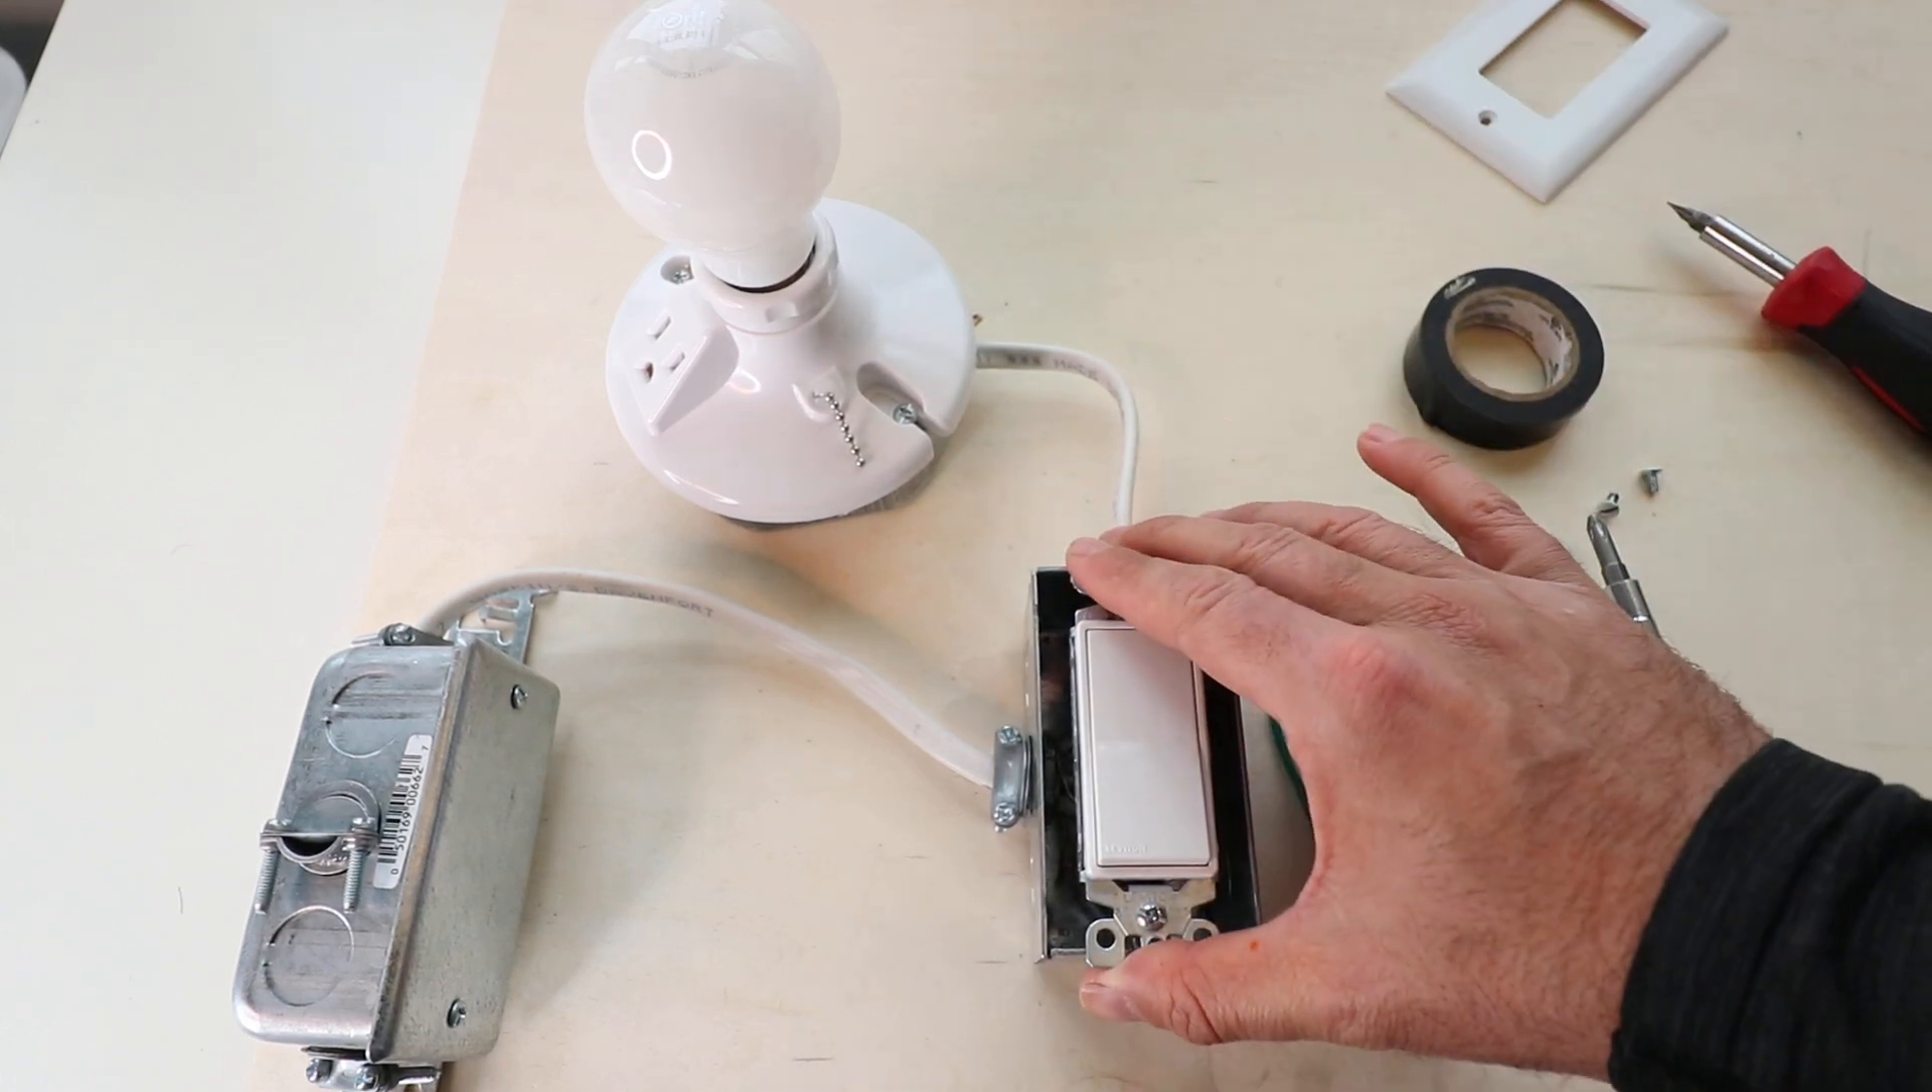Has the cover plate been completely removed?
Yes.